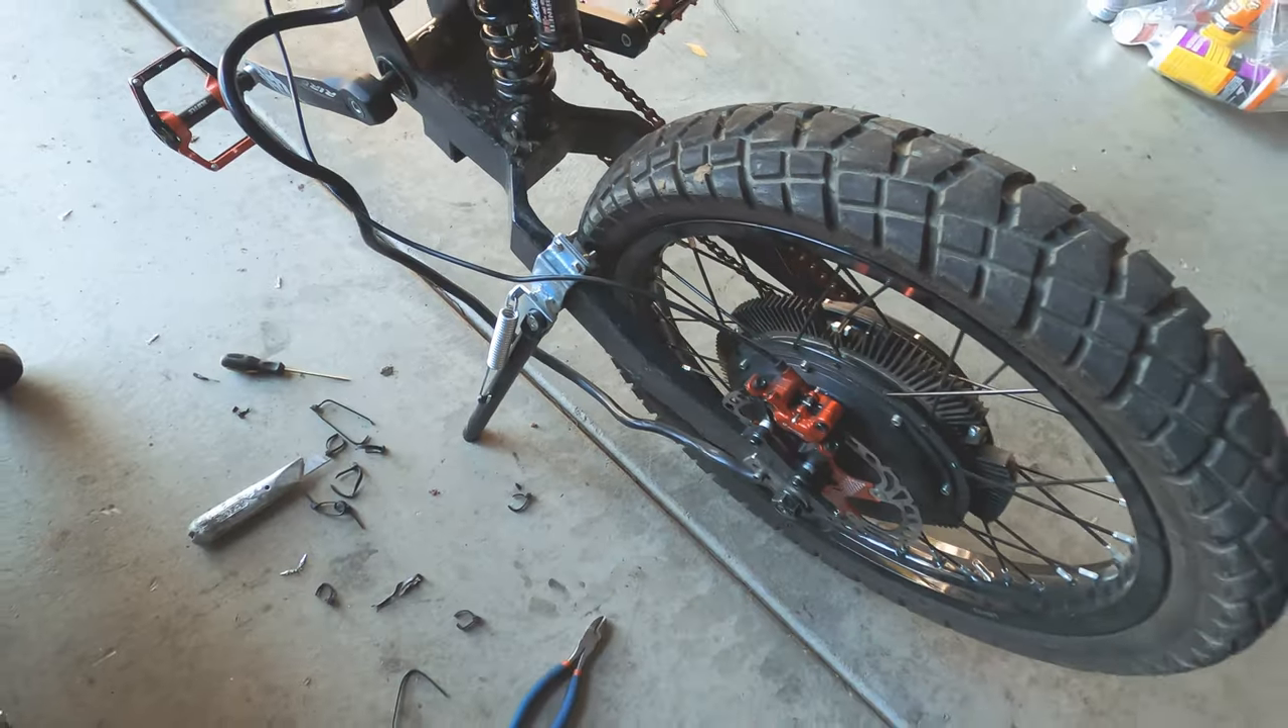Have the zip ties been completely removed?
Yes.